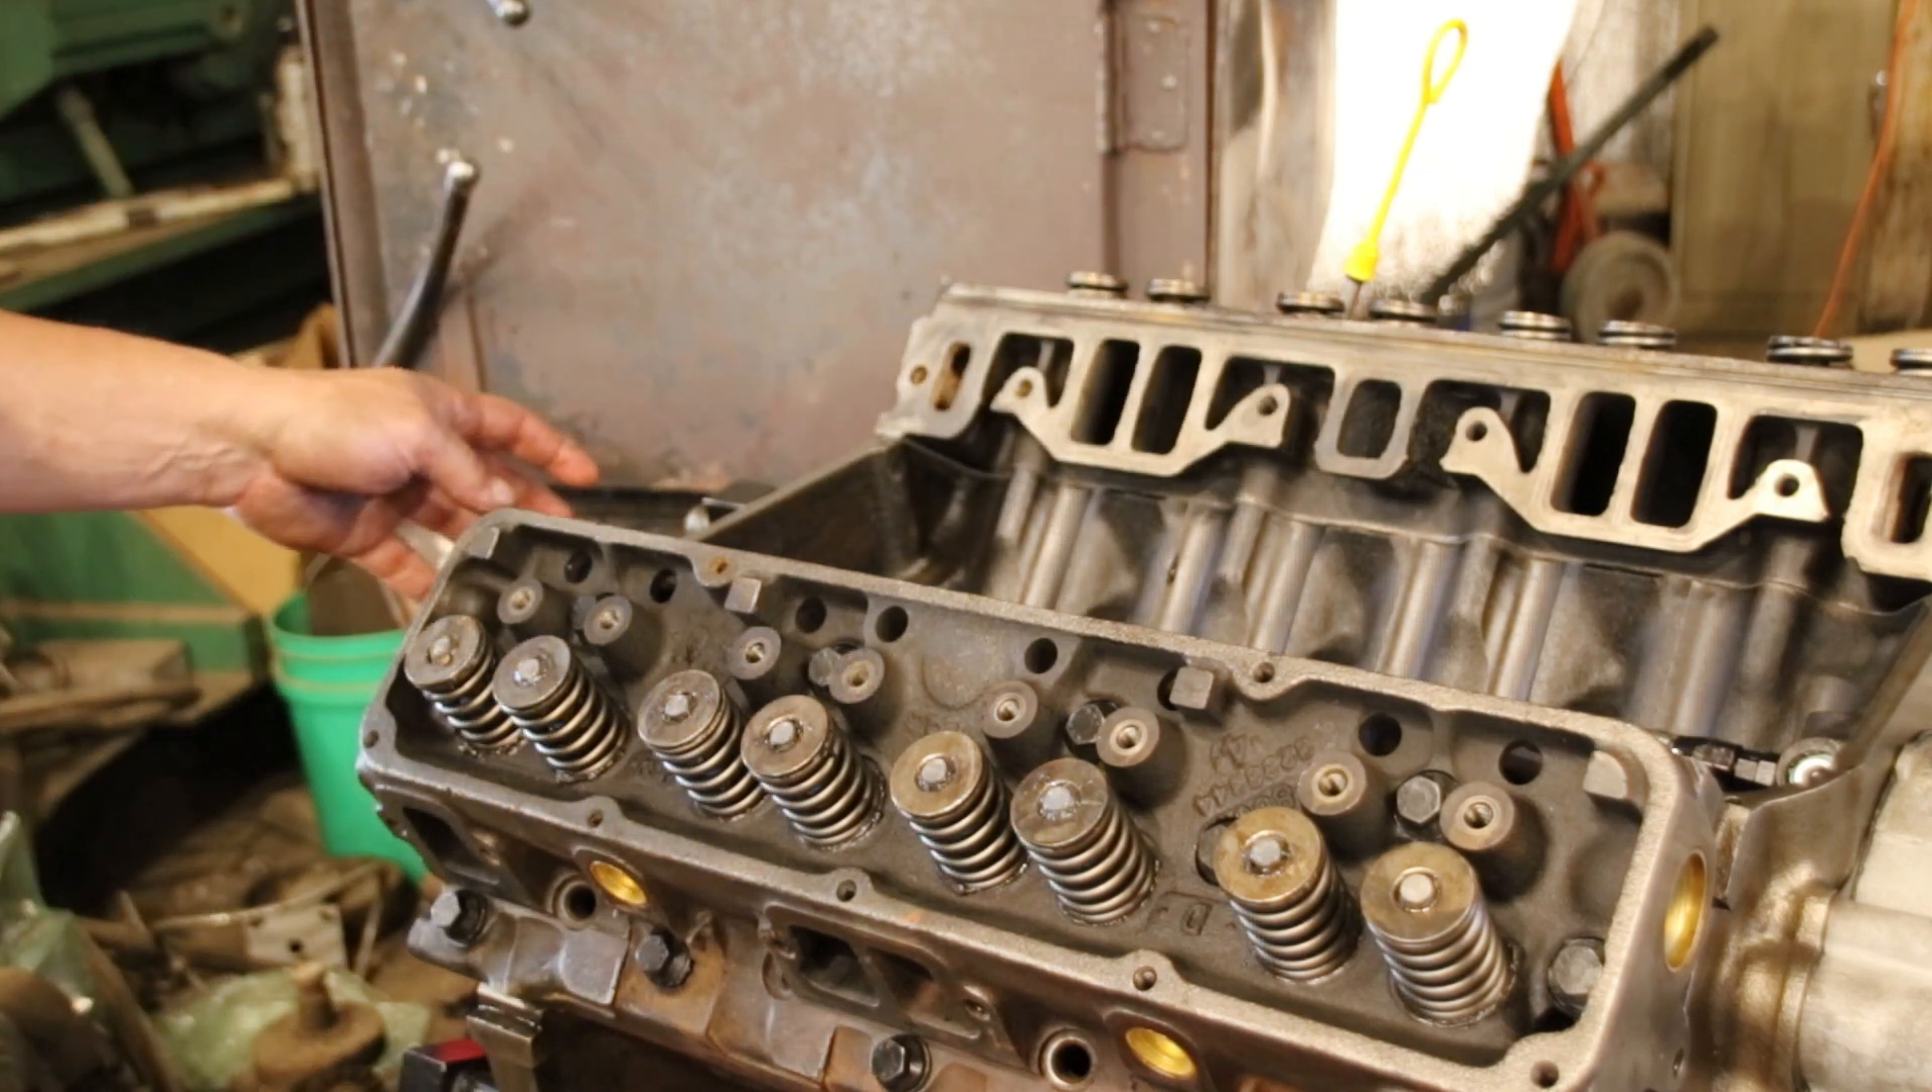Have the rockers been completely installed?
No.